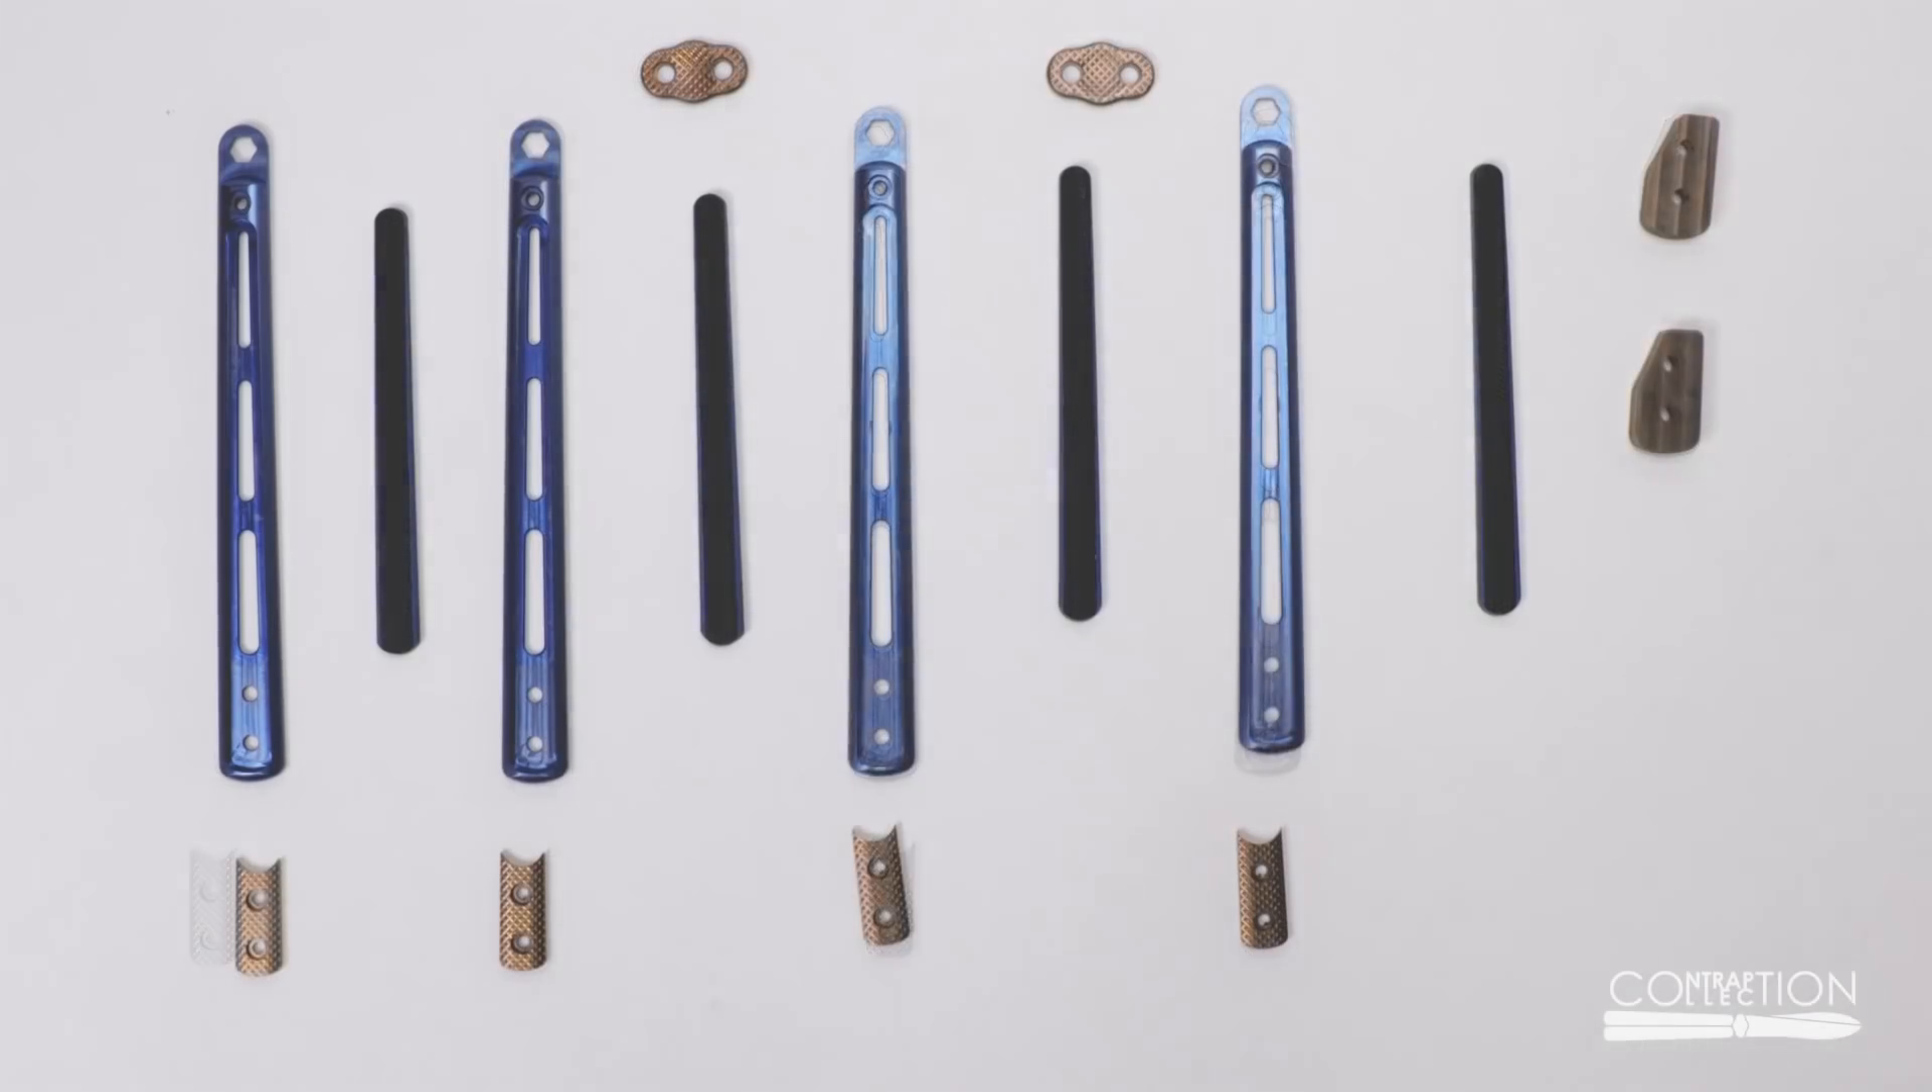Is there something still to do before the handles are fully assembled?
Yes.